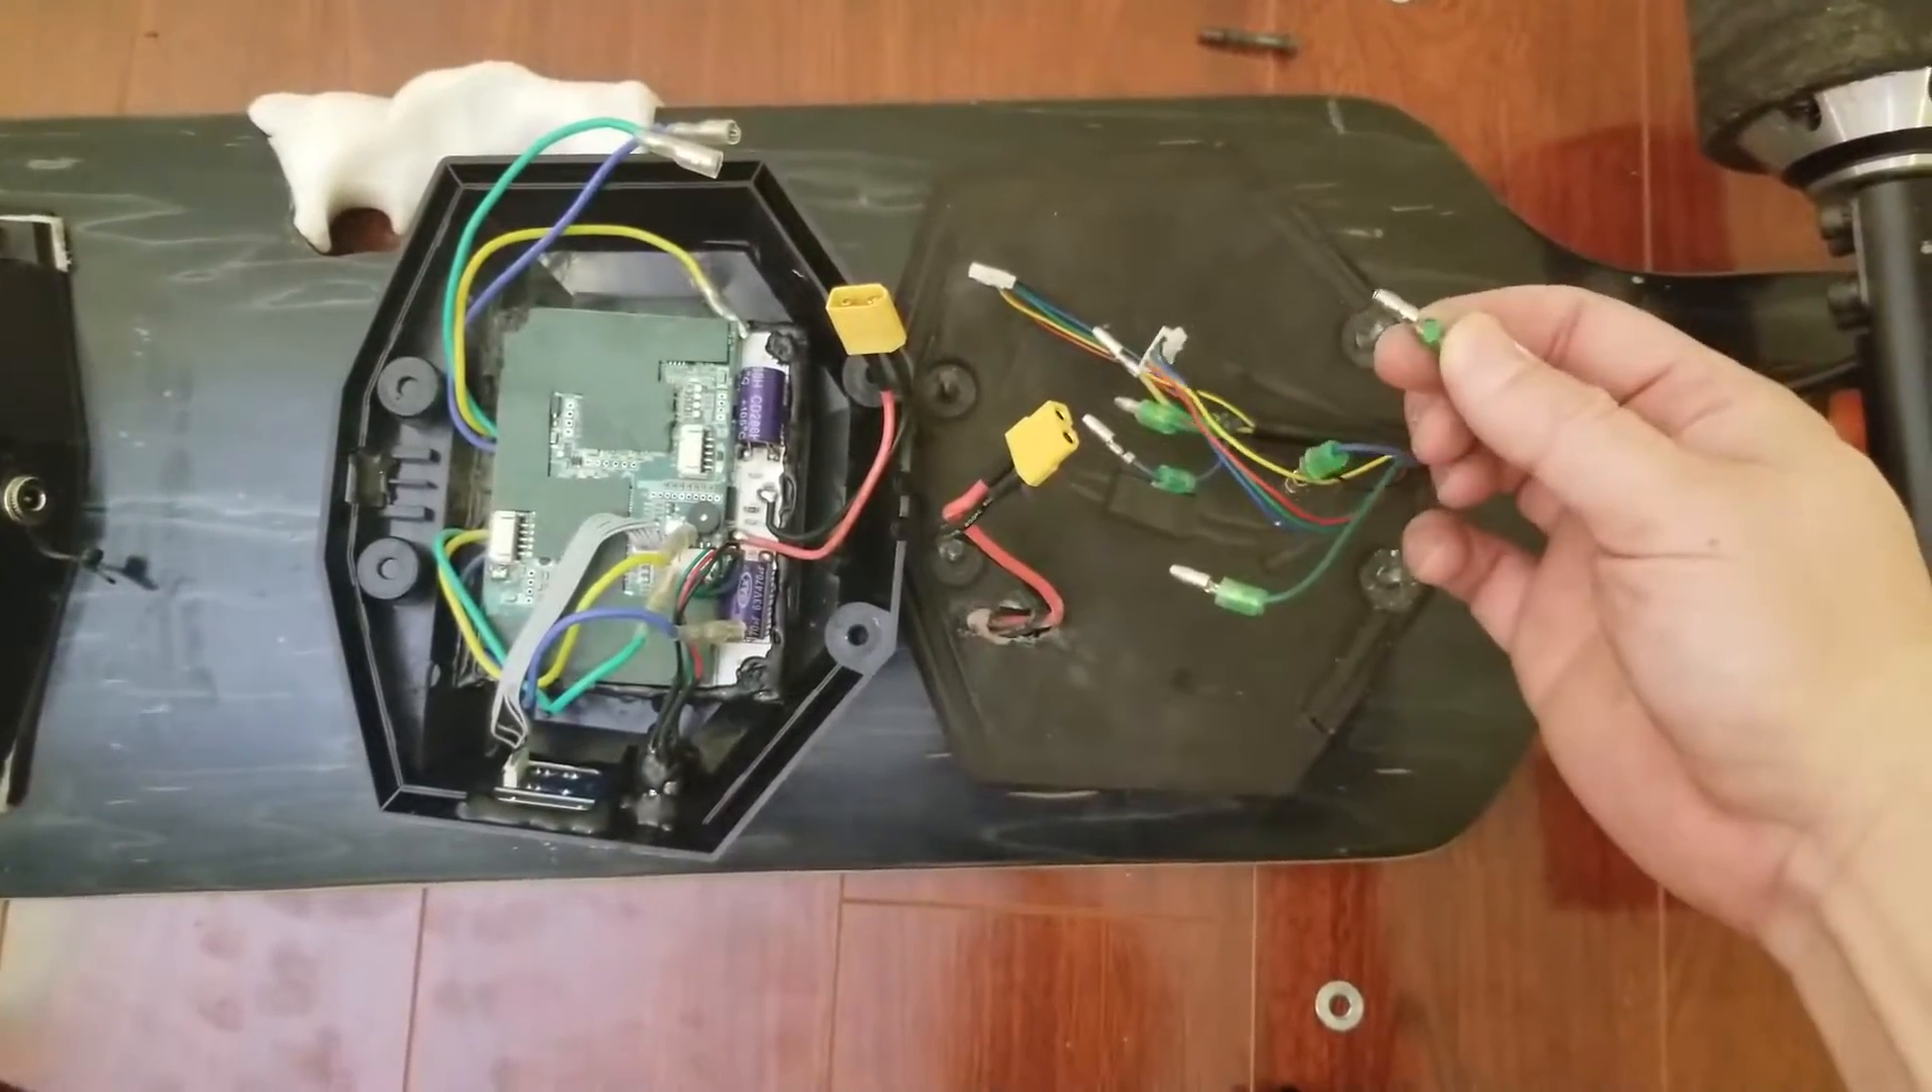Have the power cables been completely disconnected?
Yes.